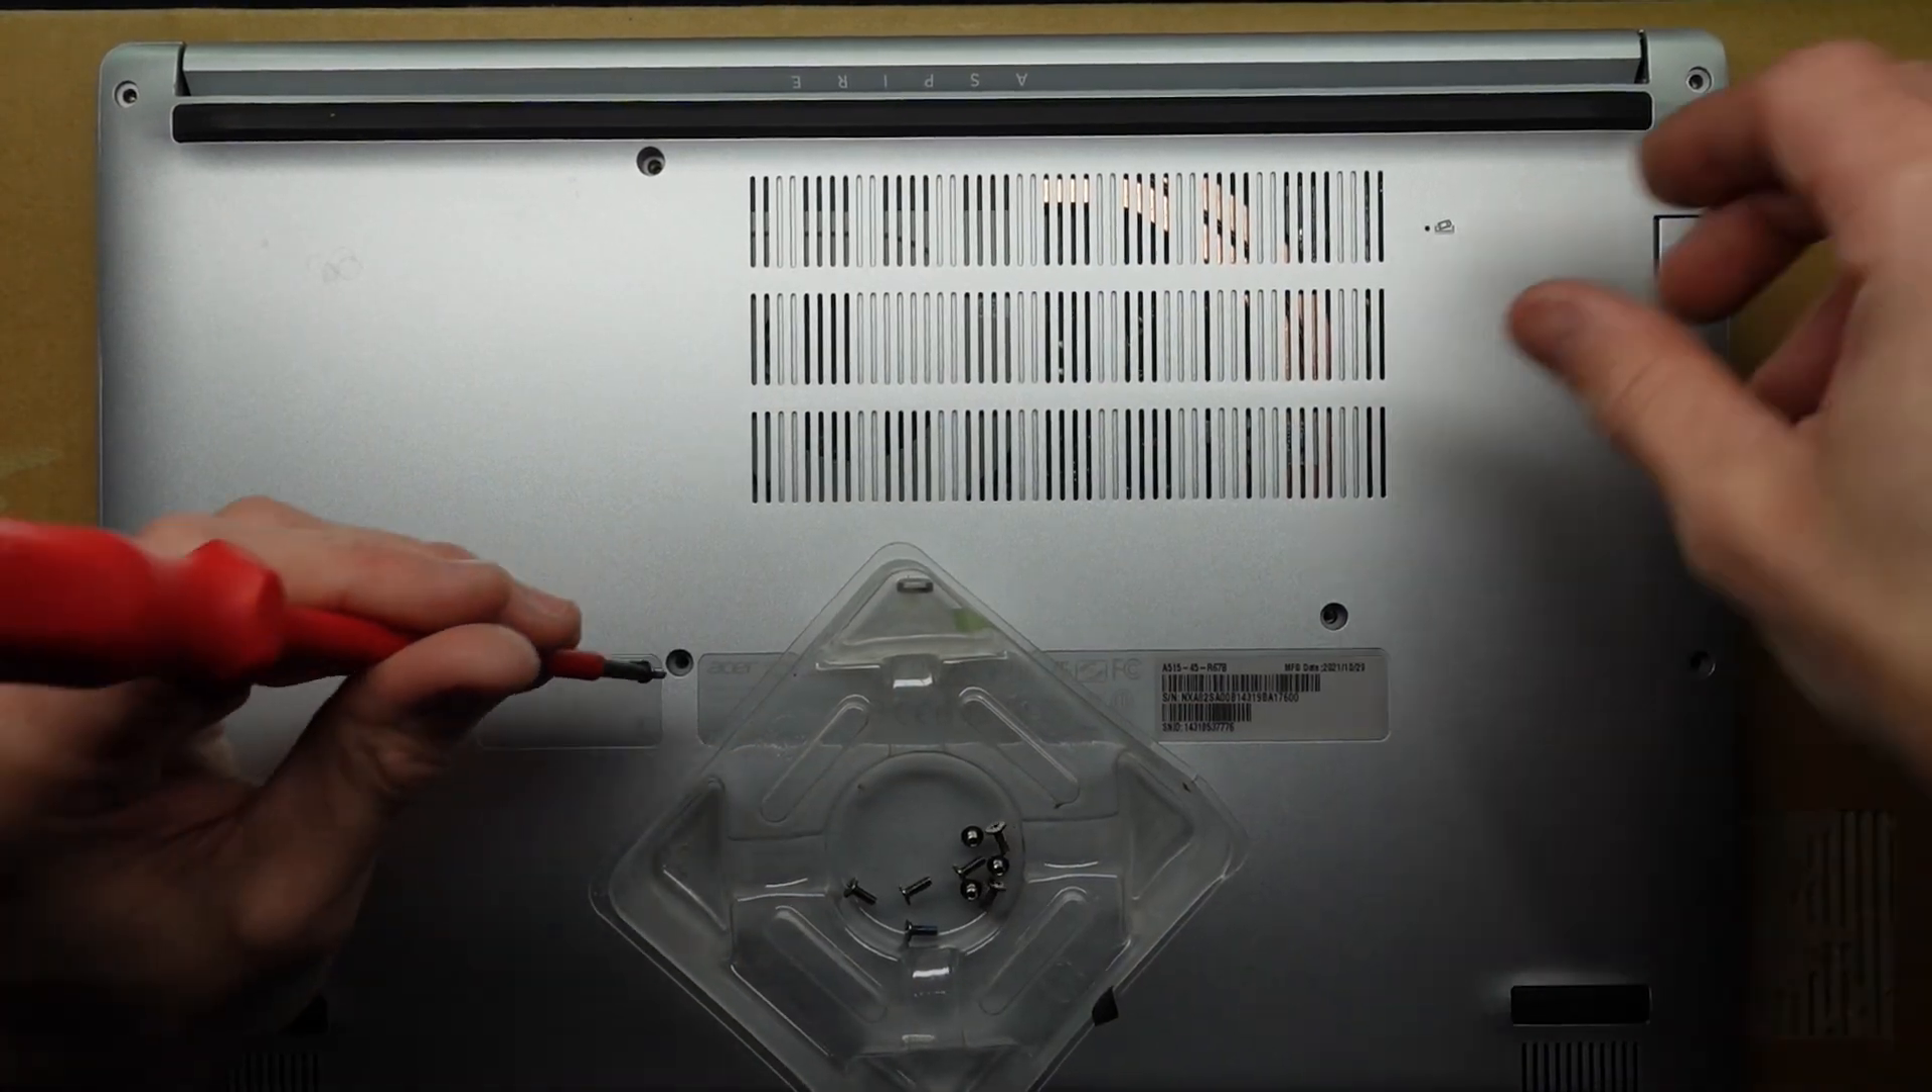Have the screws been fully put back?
No.